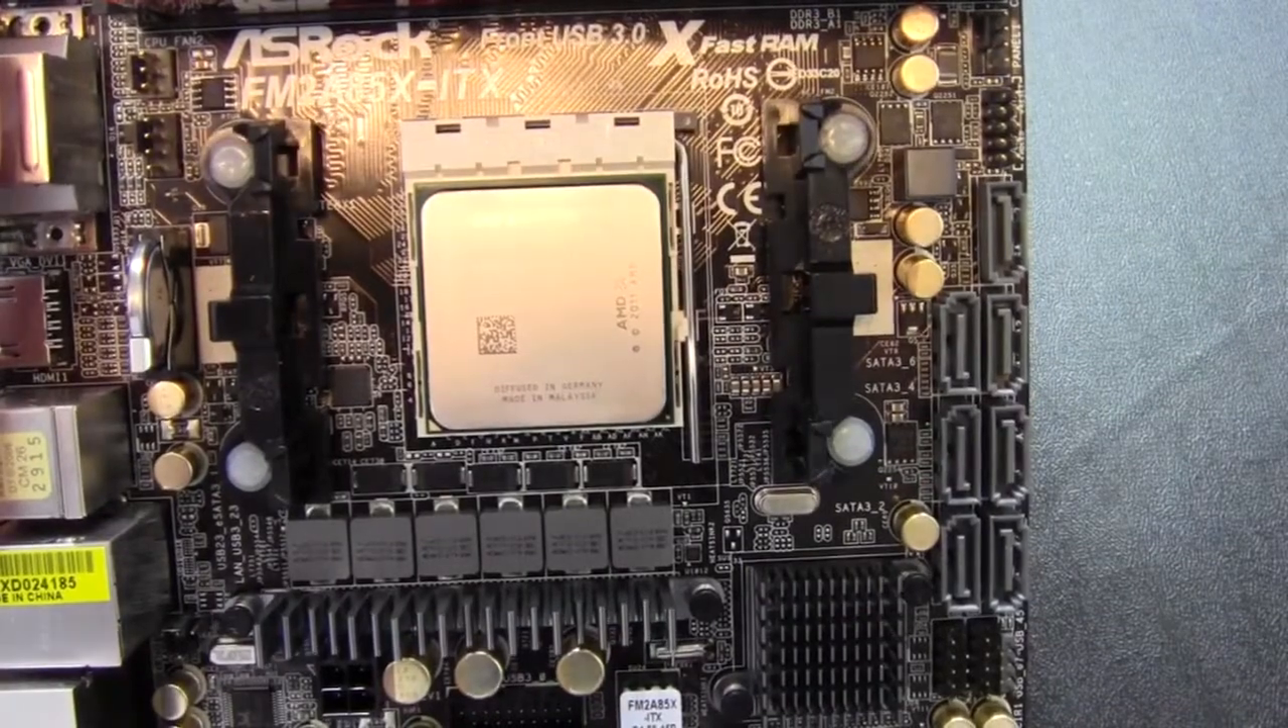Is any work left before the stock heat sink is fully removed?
No.